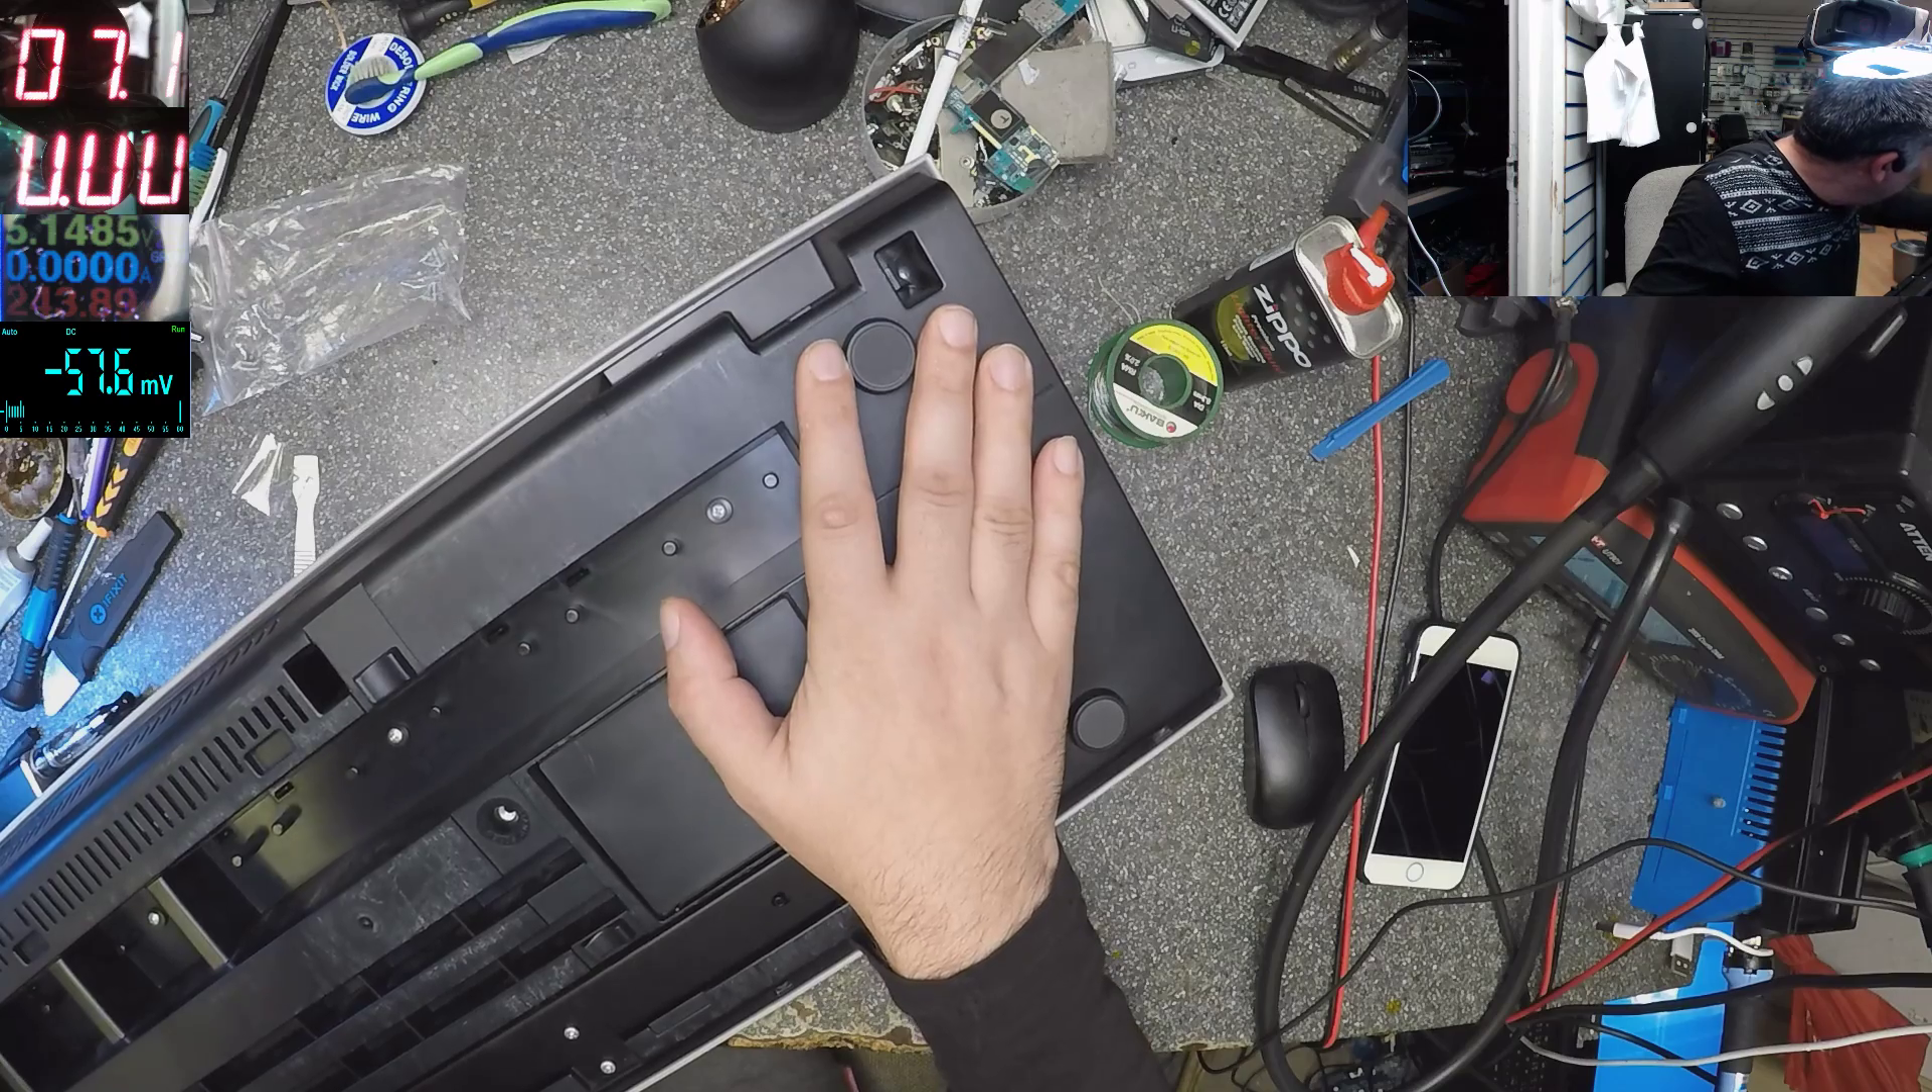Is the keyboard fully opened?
No.